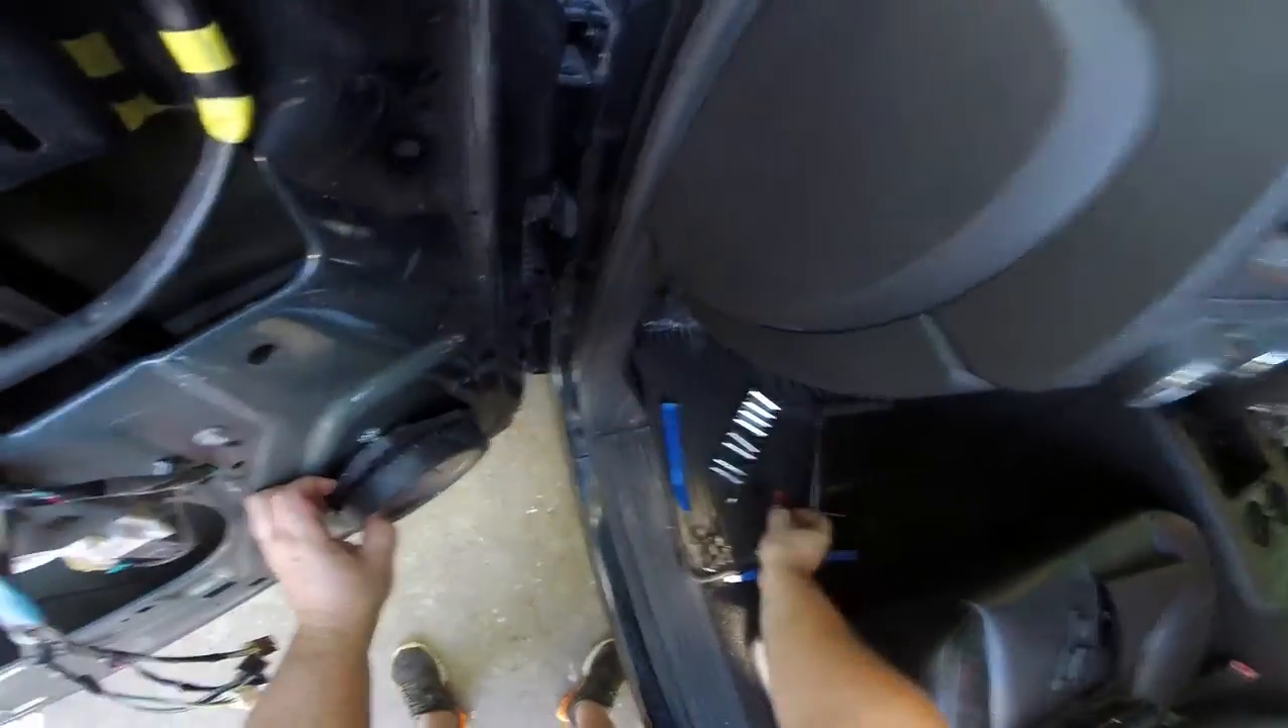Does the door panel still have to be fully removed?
No.